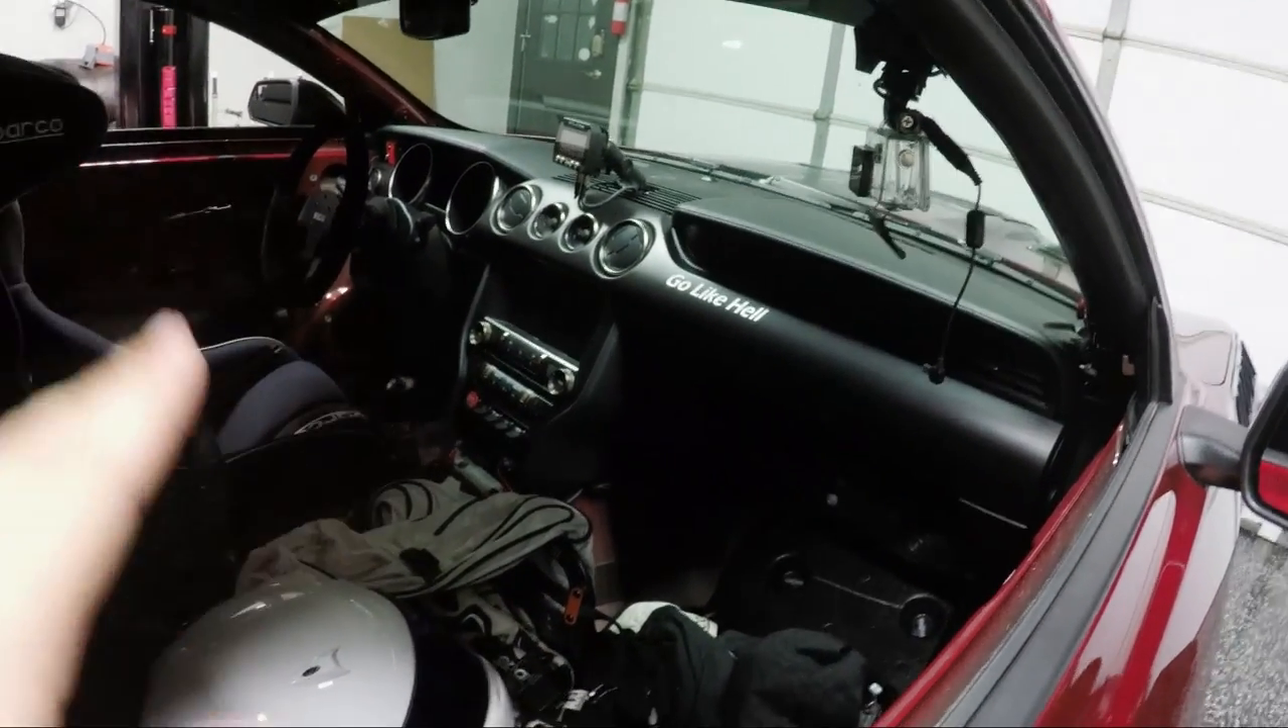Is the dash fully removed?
No.